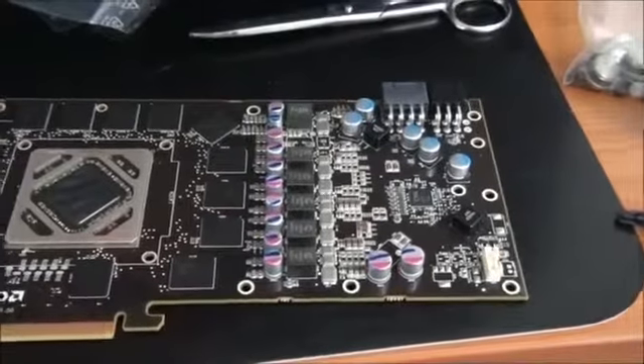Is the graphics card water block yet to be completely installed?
Yes.